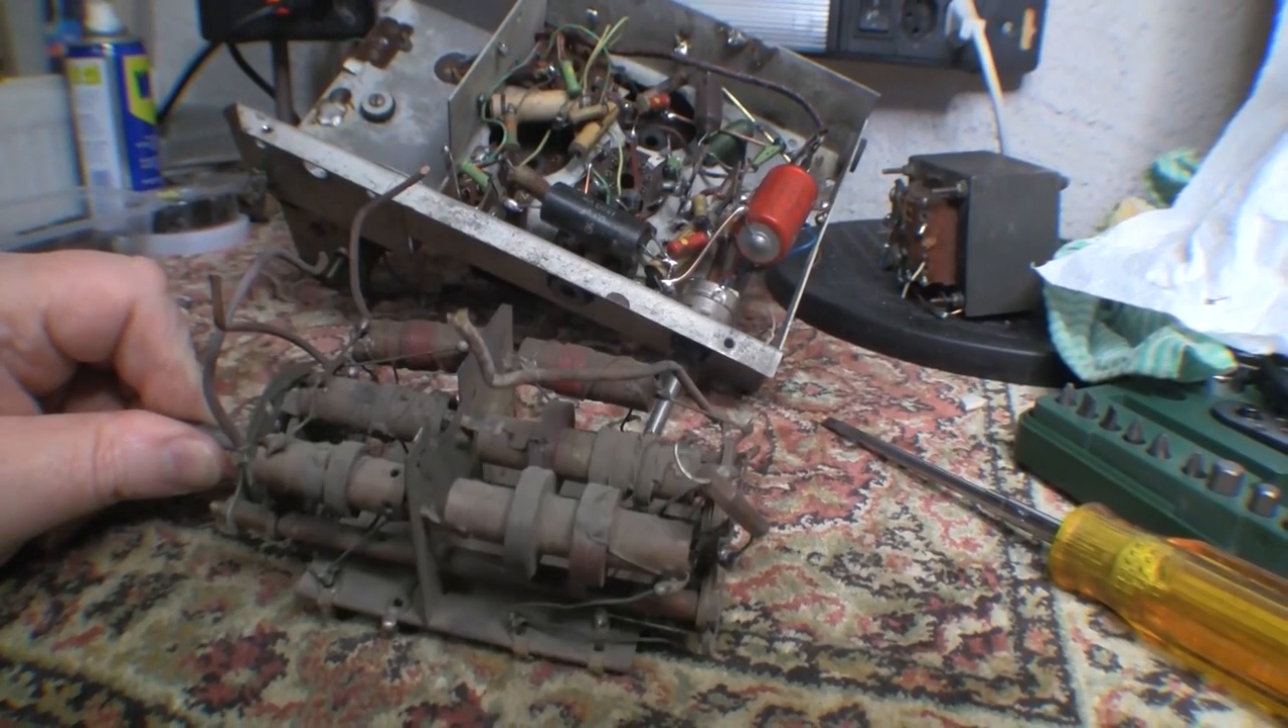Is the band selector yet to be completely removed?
No.